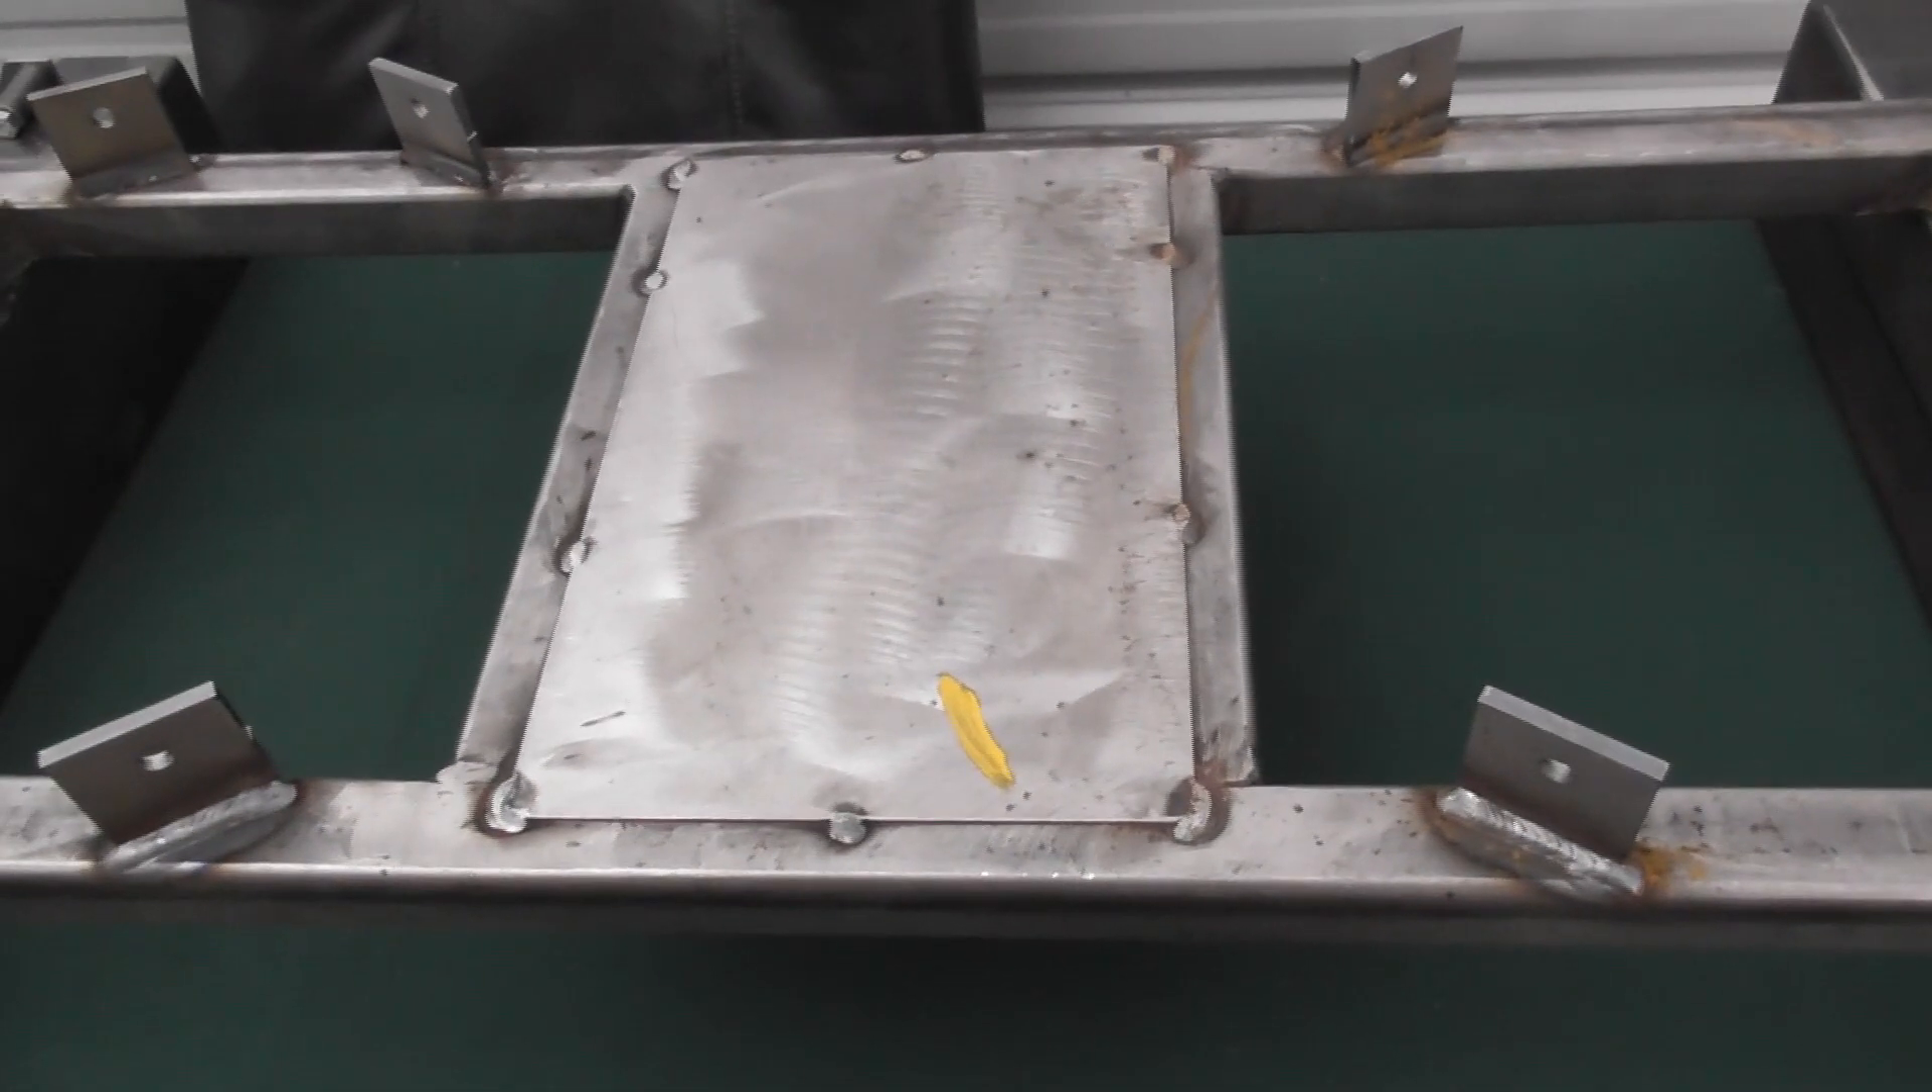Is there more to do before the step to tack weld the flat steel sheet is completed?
No.